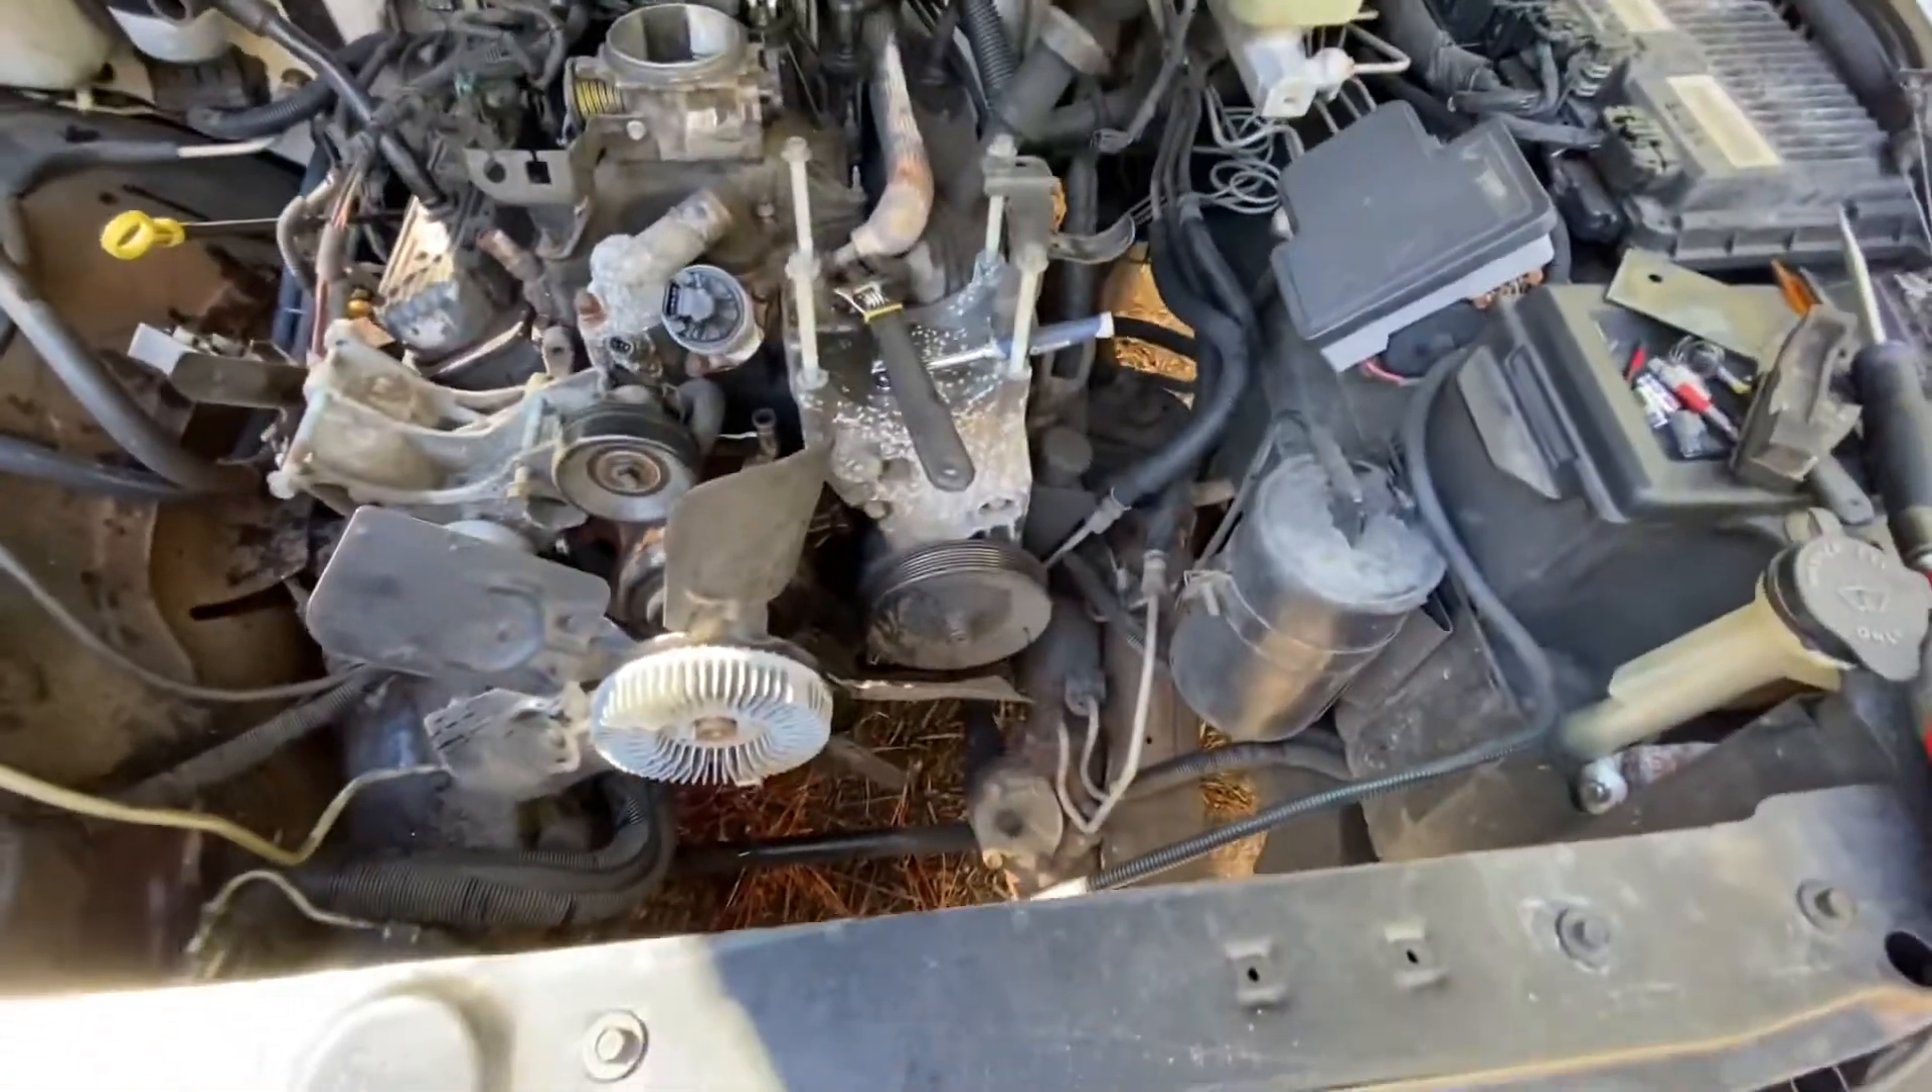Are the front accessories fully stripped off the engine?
No.